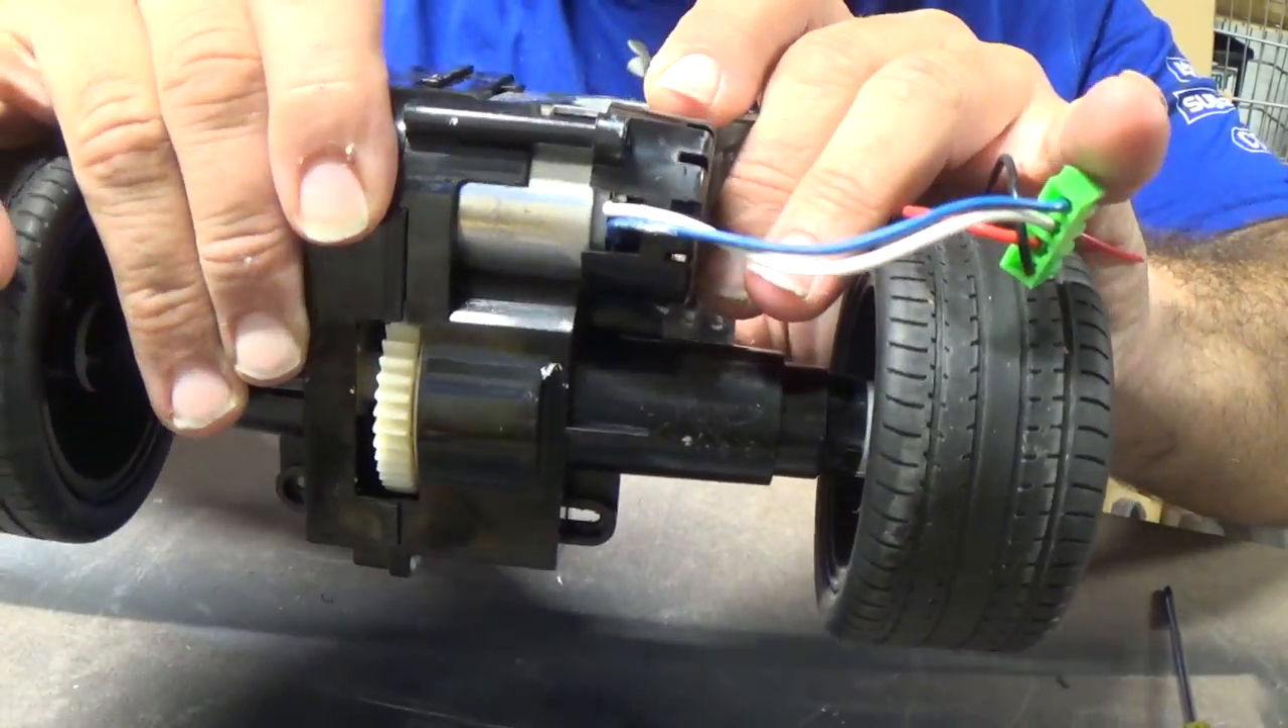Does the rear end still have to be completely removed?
No.